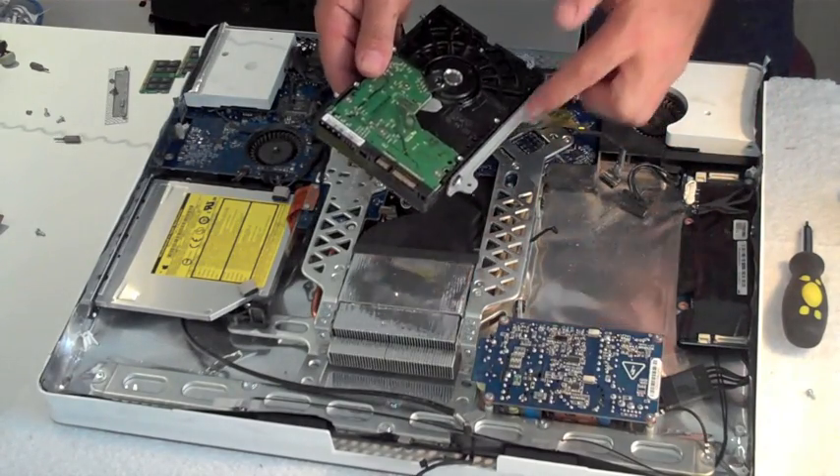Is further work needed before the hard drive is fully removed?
No.